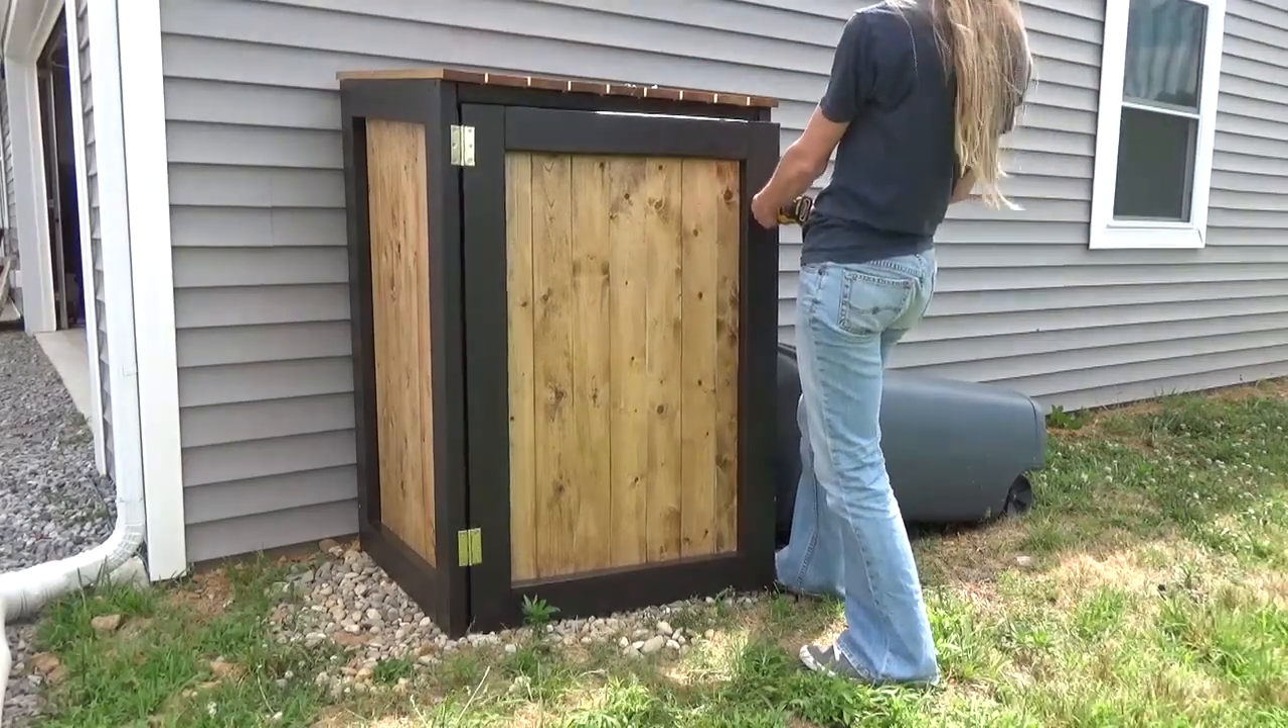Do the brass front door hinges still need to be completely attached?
No.